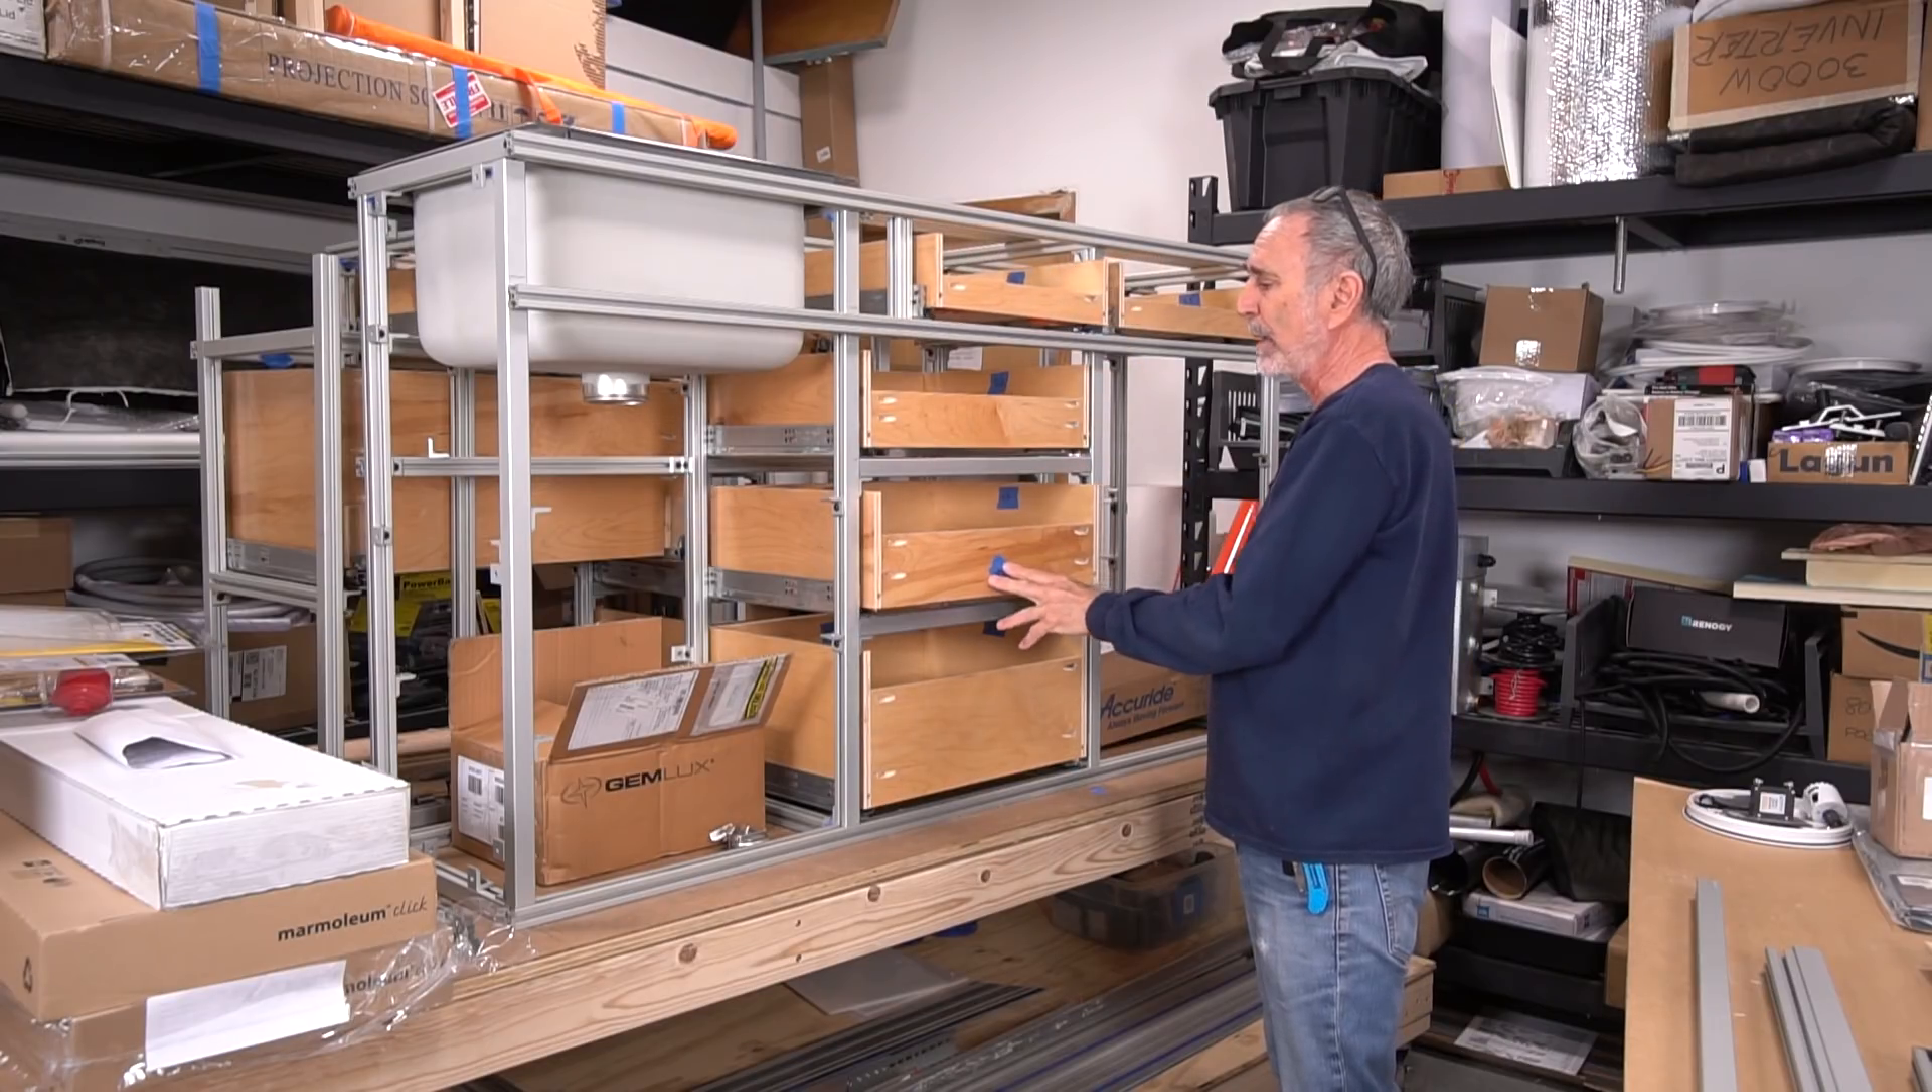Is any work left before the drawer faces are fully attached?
Yes.